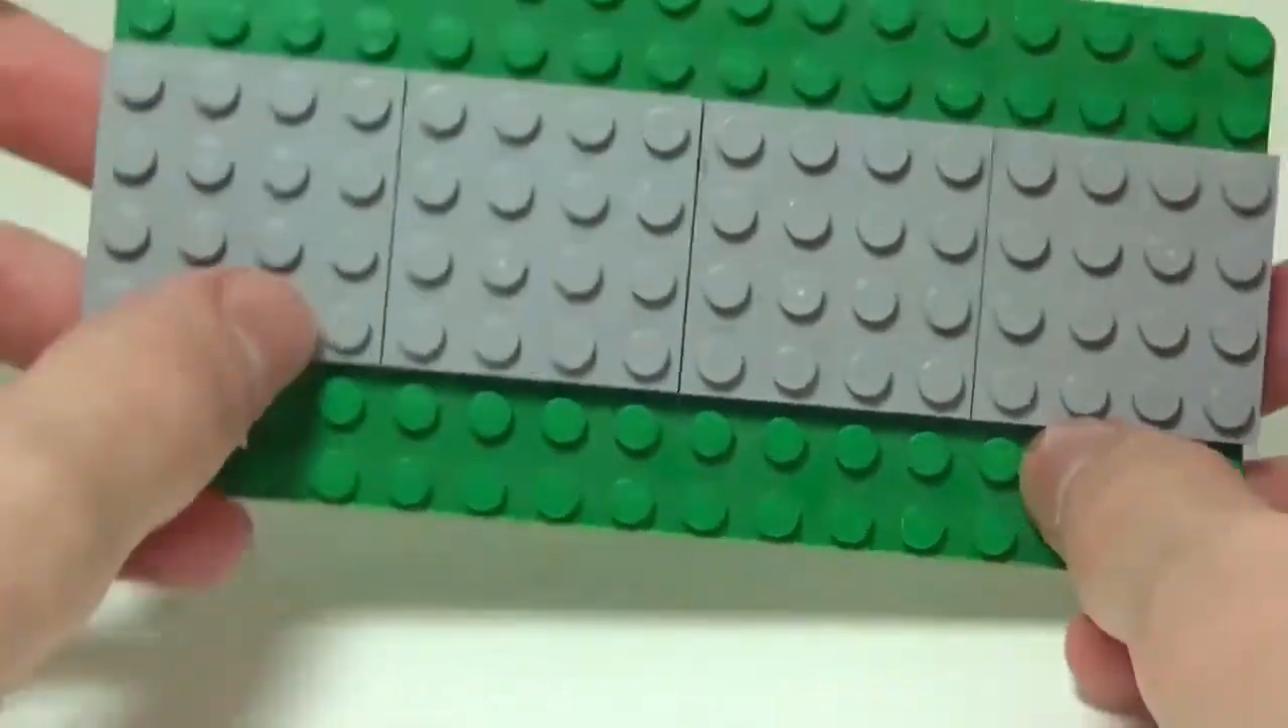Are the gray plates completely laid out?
Yes.